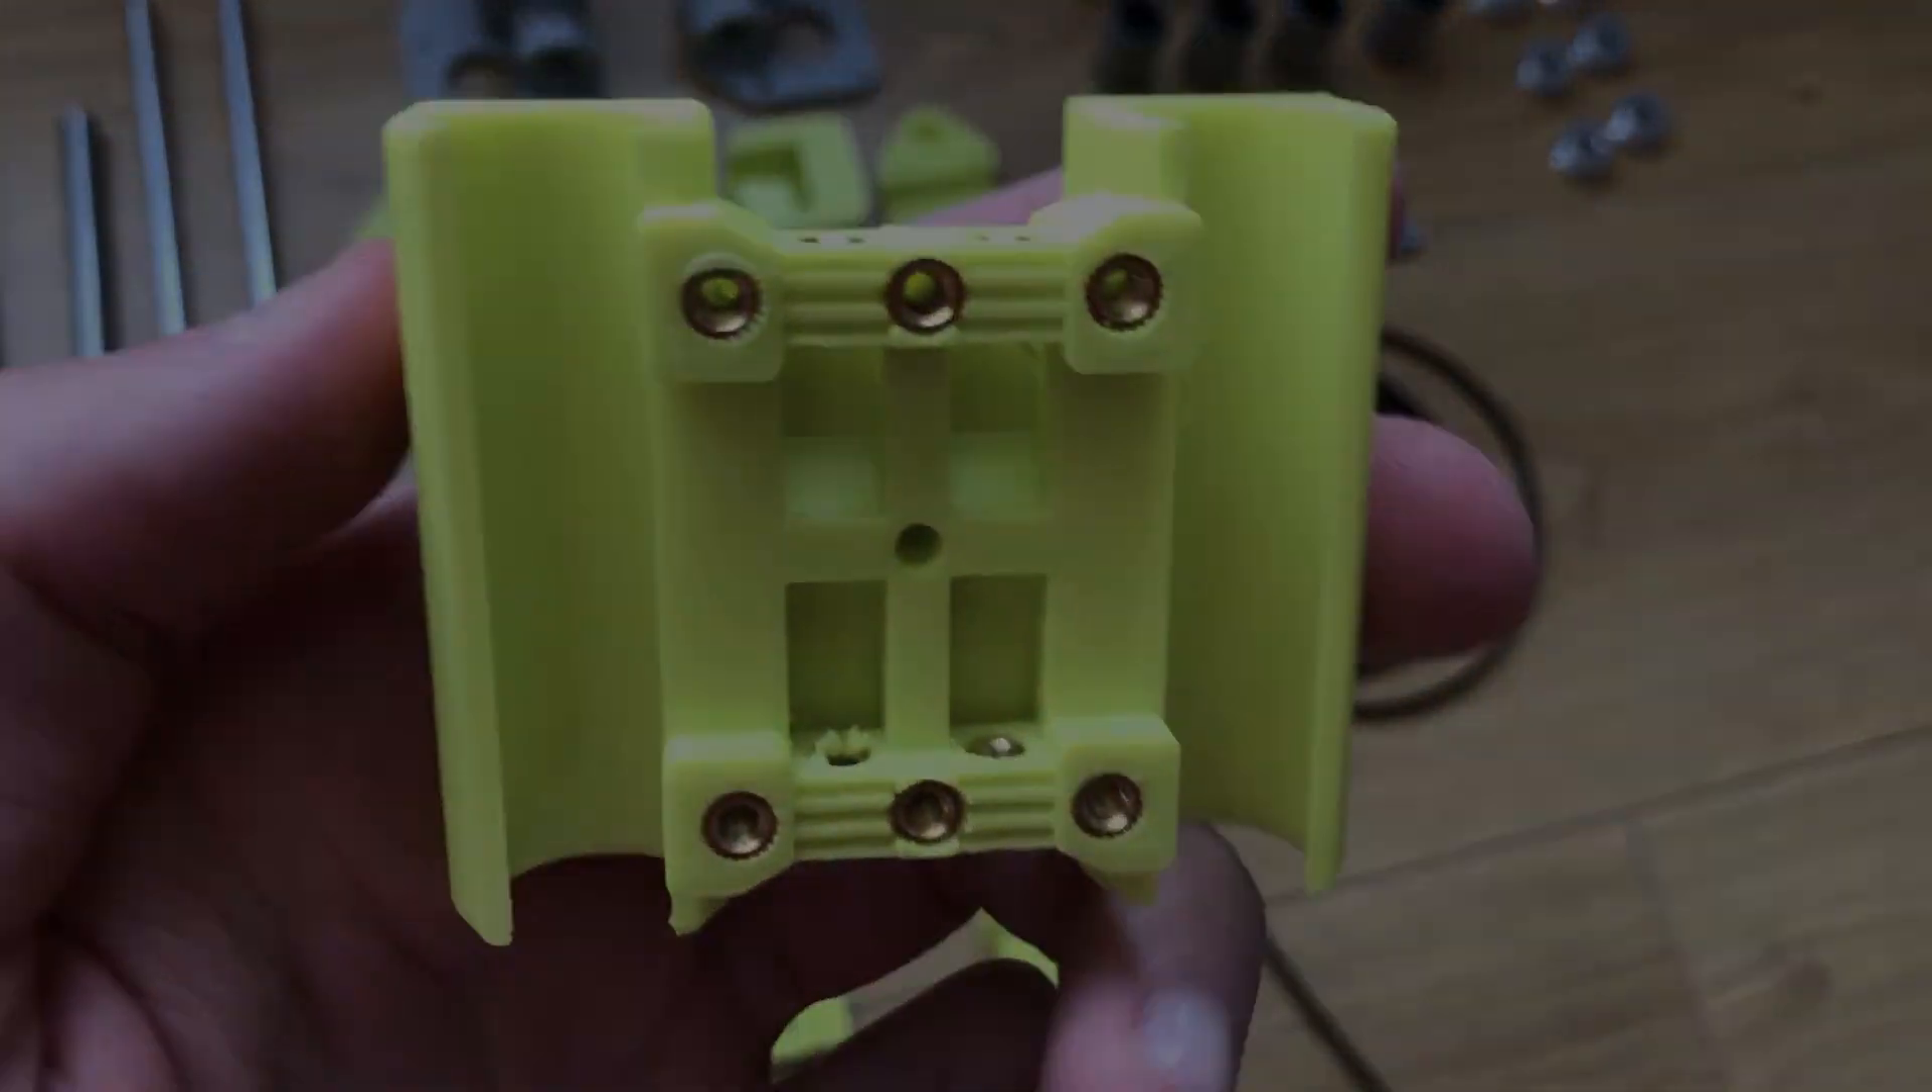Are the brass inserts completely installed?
Yes.